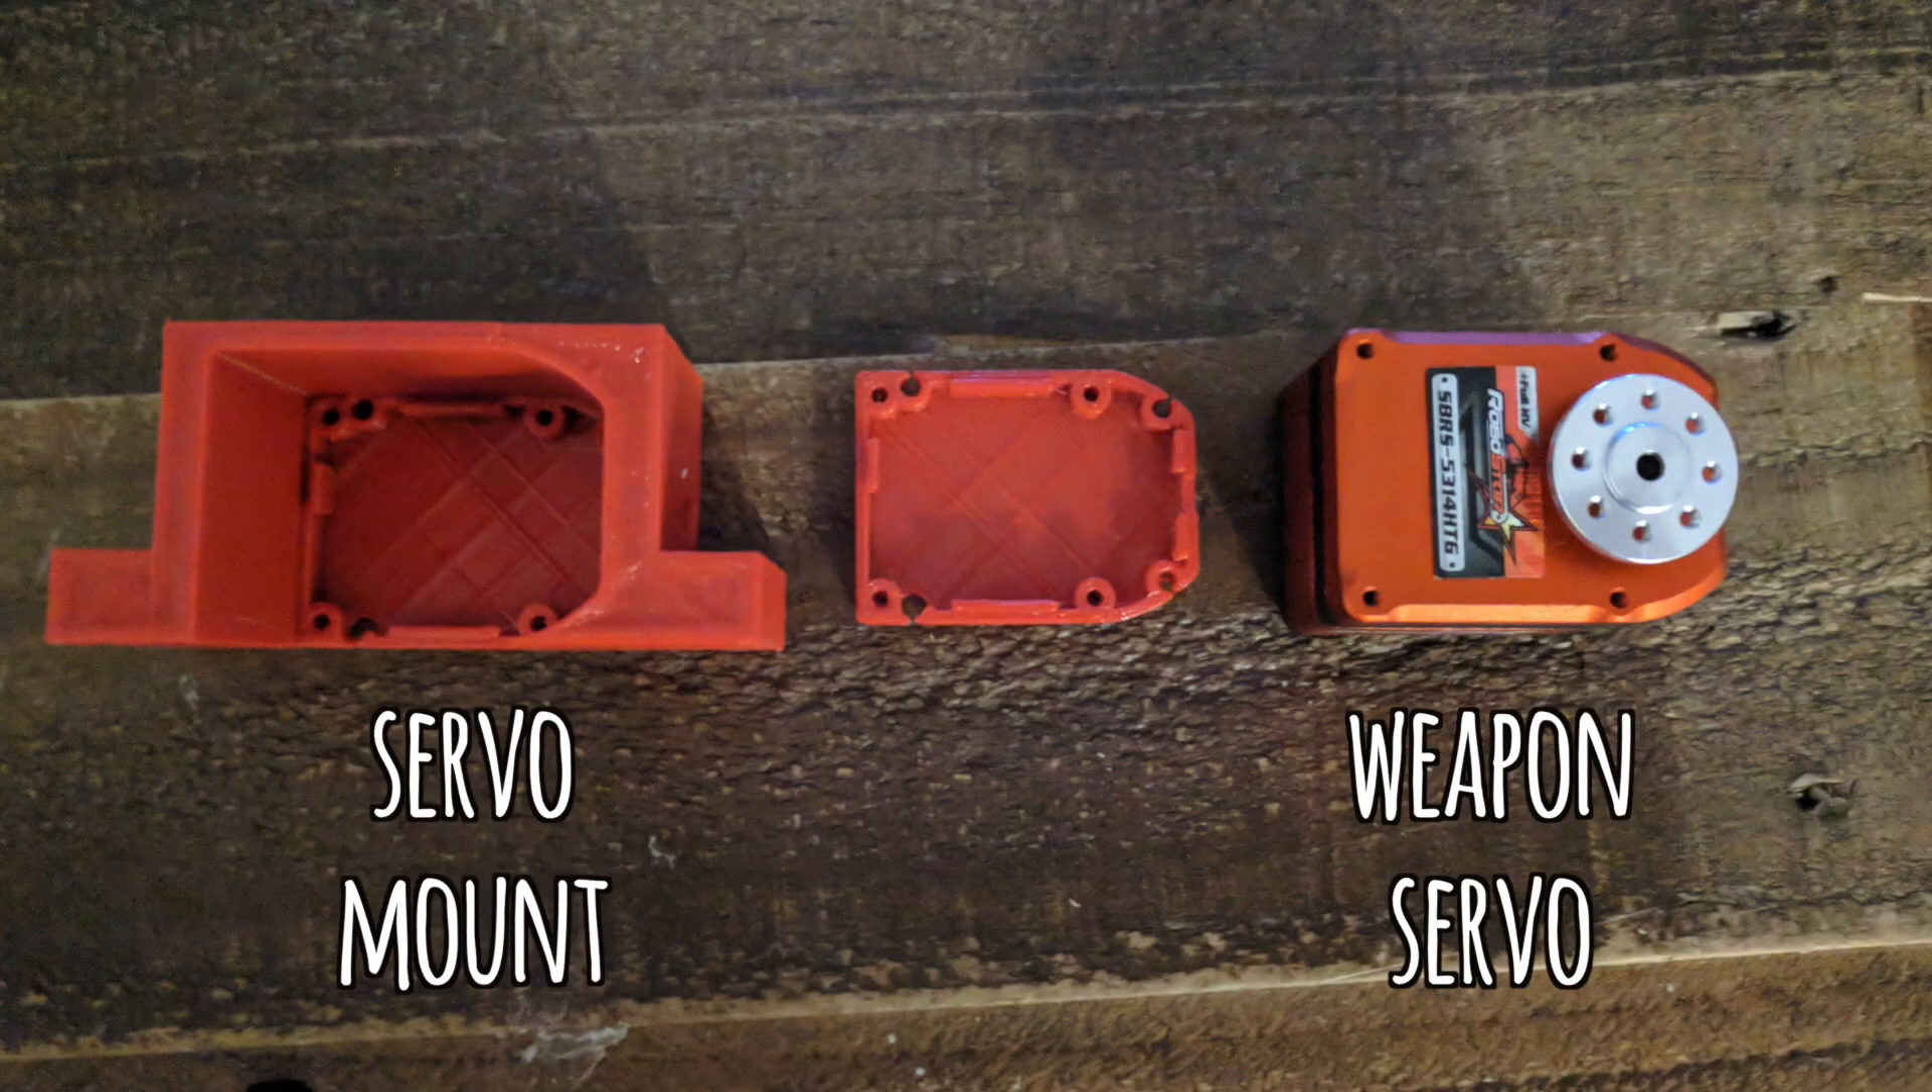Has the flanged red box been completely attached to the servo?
No.